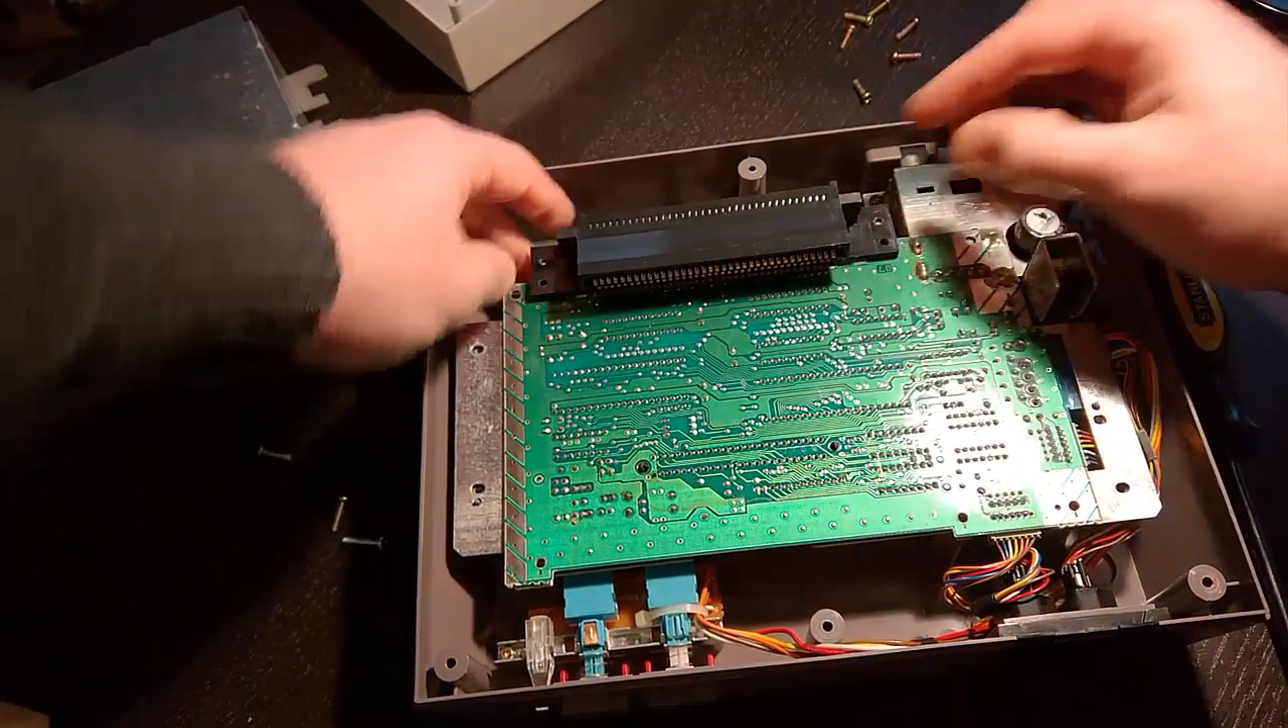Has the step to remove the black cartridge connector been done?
No.